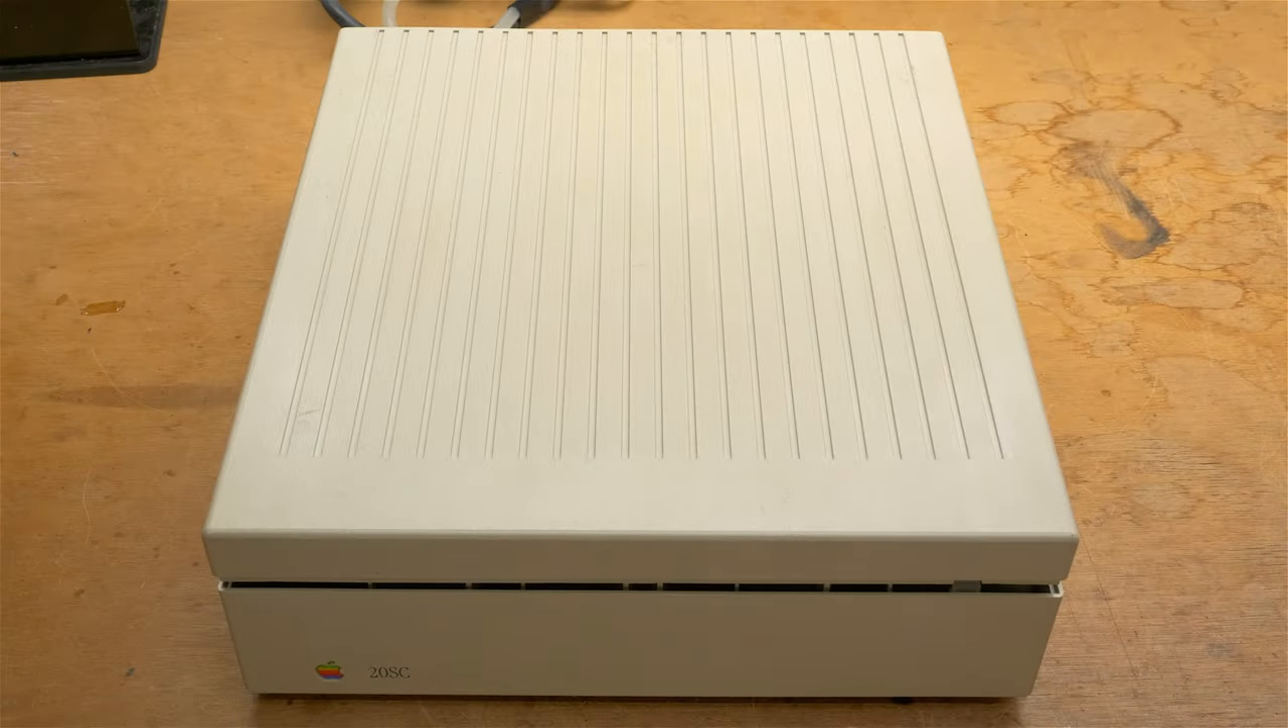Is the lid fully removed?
No.